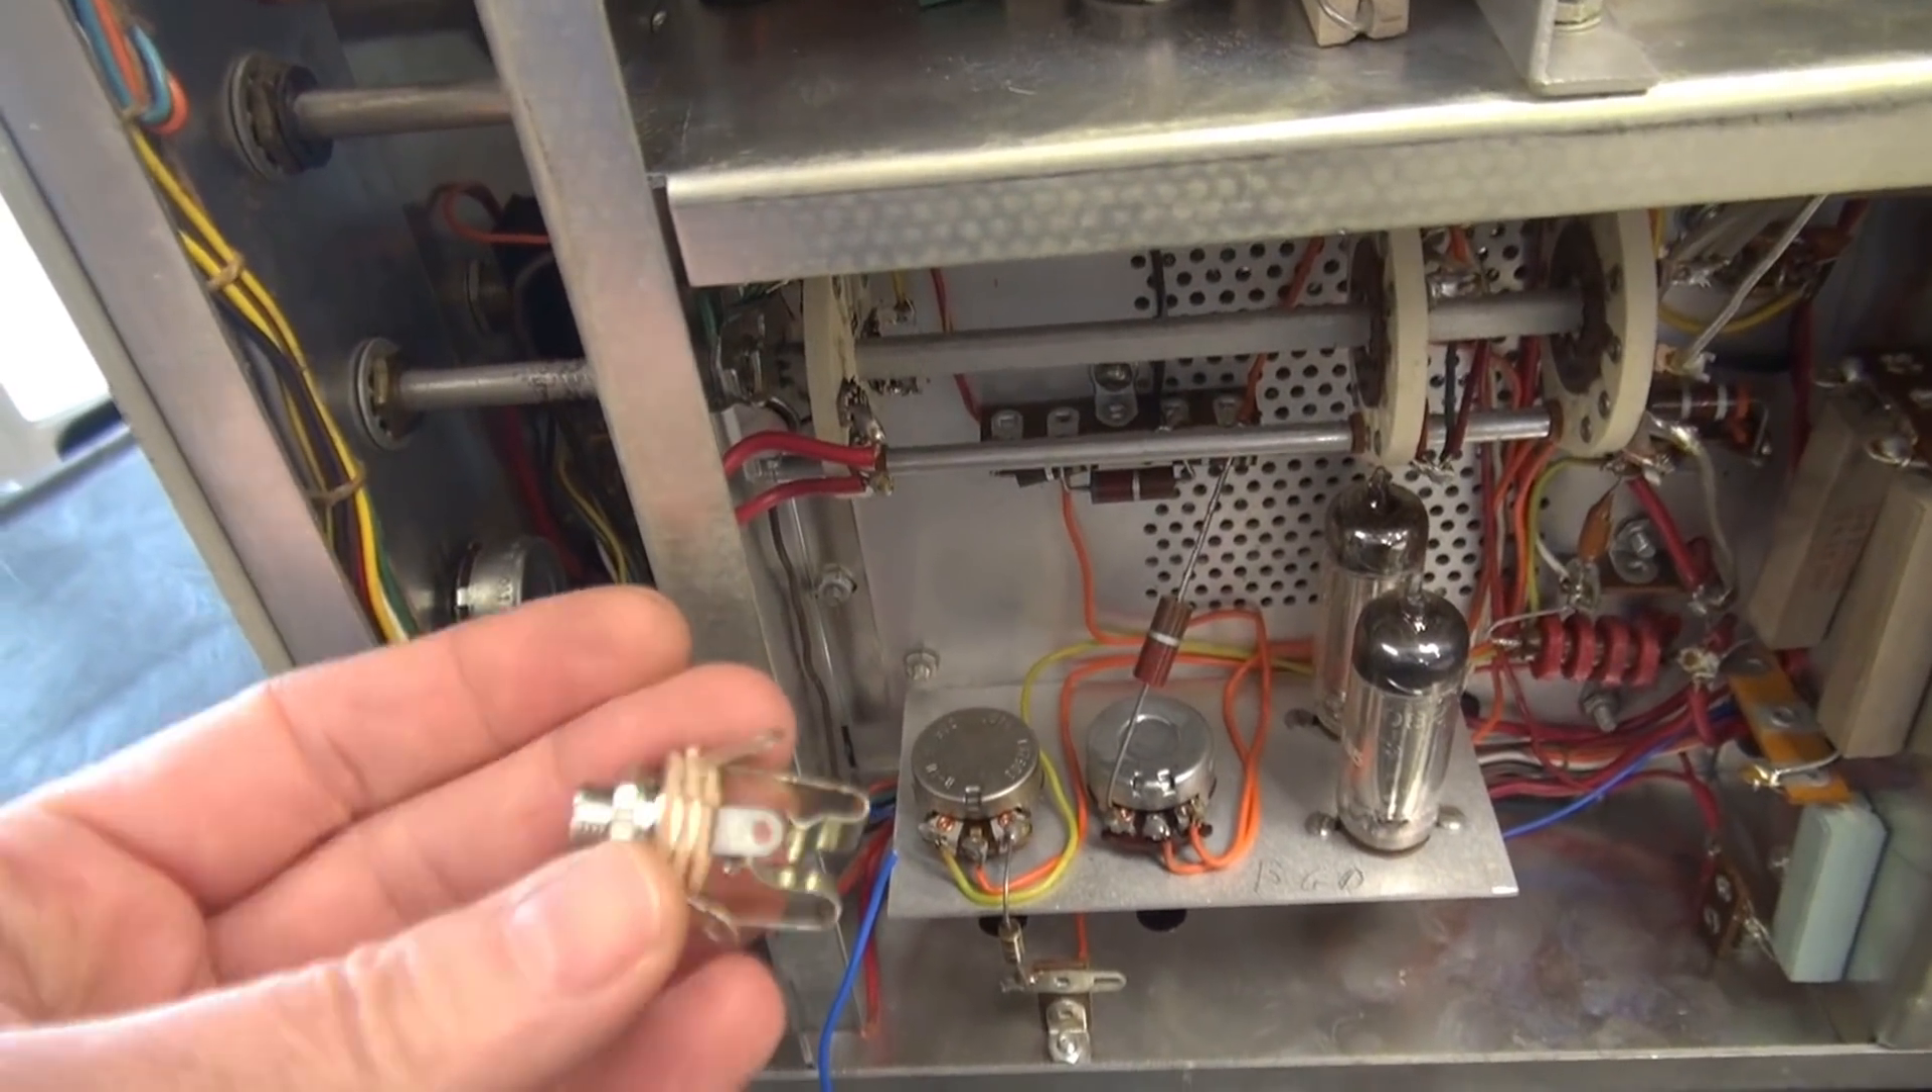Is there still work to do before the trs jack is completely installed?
Yes.